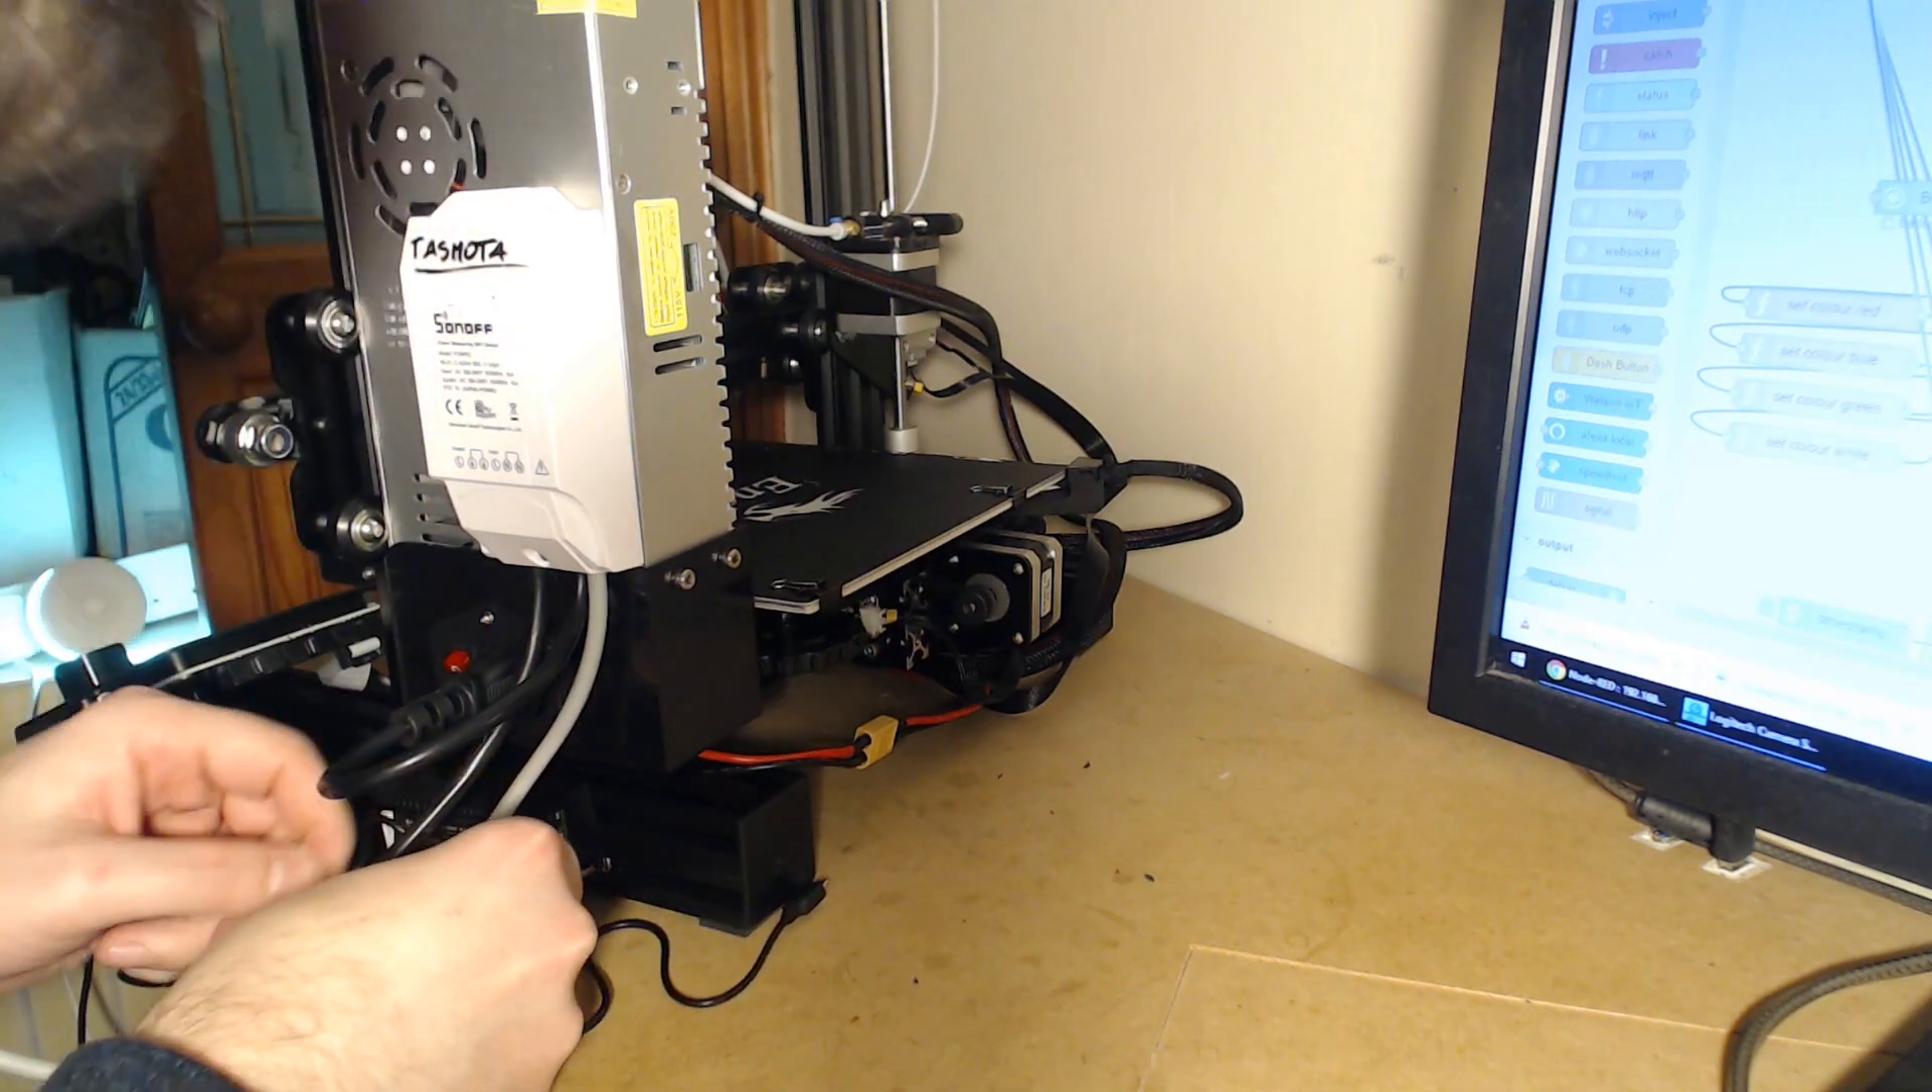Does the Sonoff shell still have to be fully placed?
No.